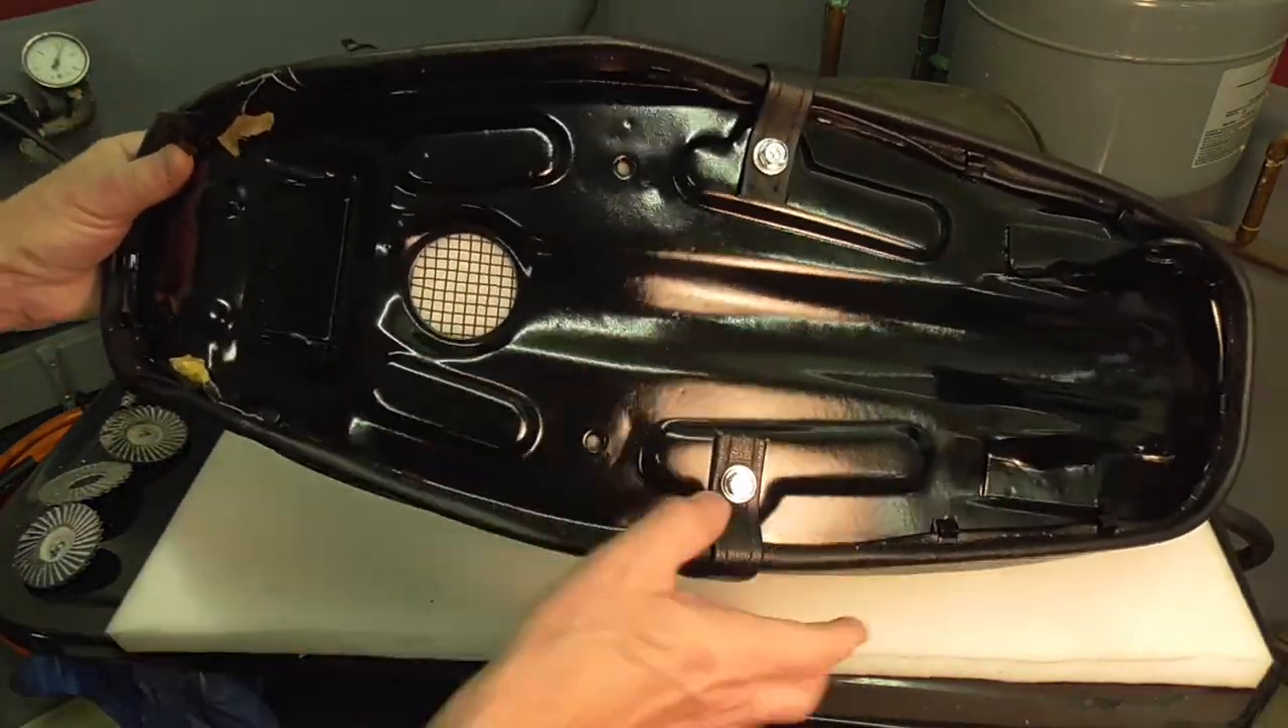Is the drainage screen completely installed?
Yes.